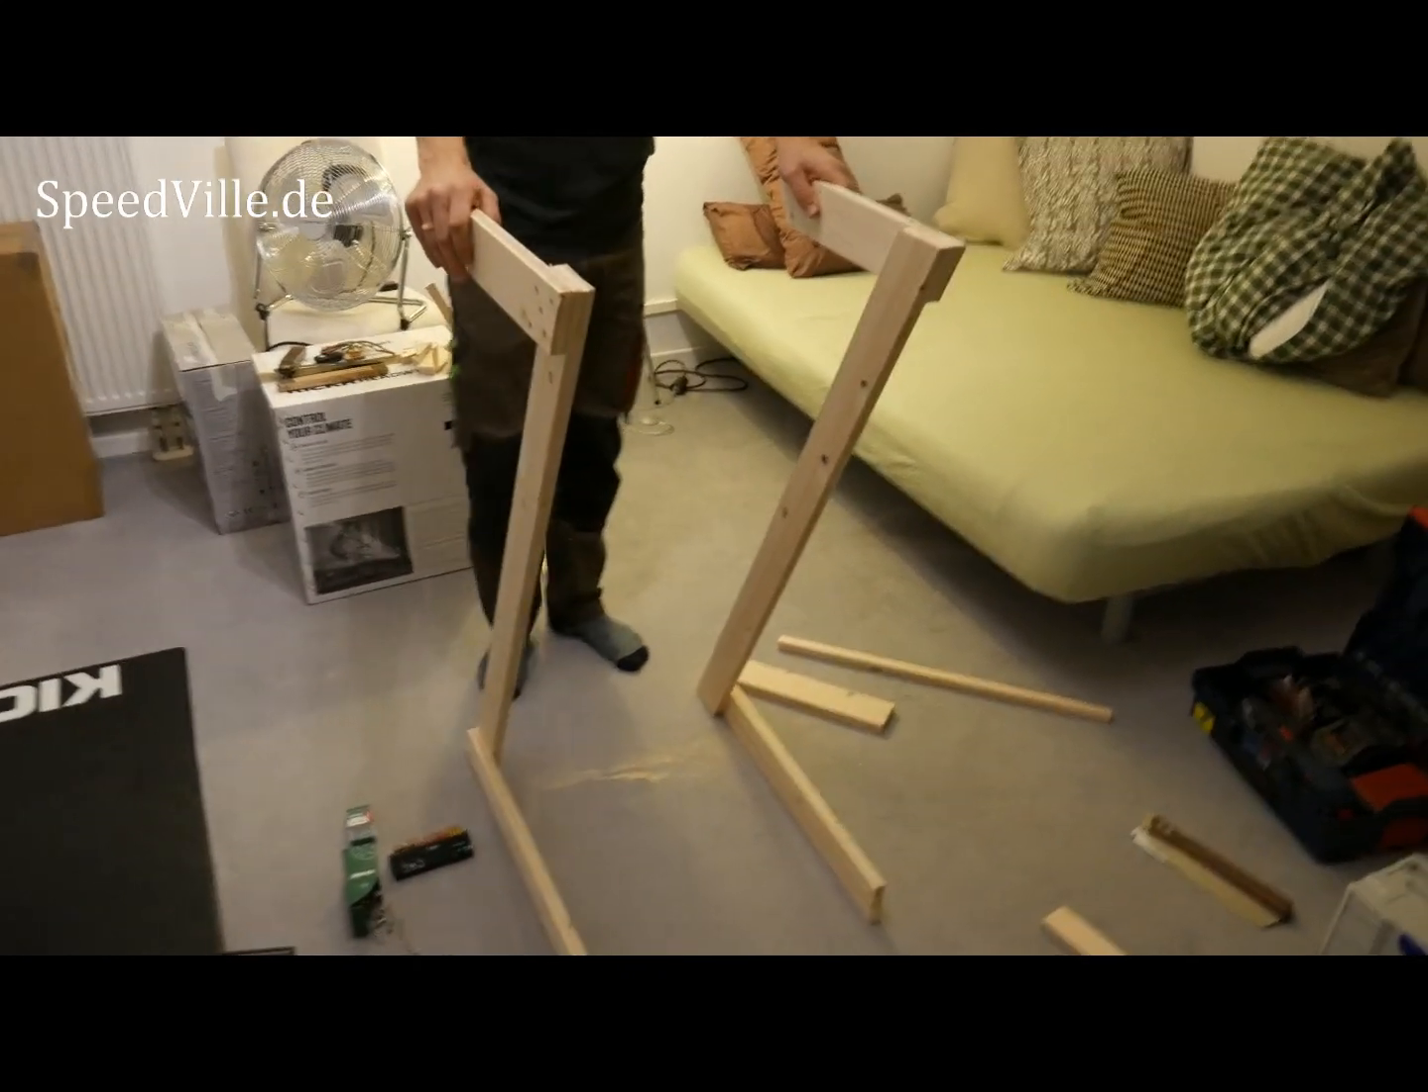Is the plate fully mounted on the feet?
No.